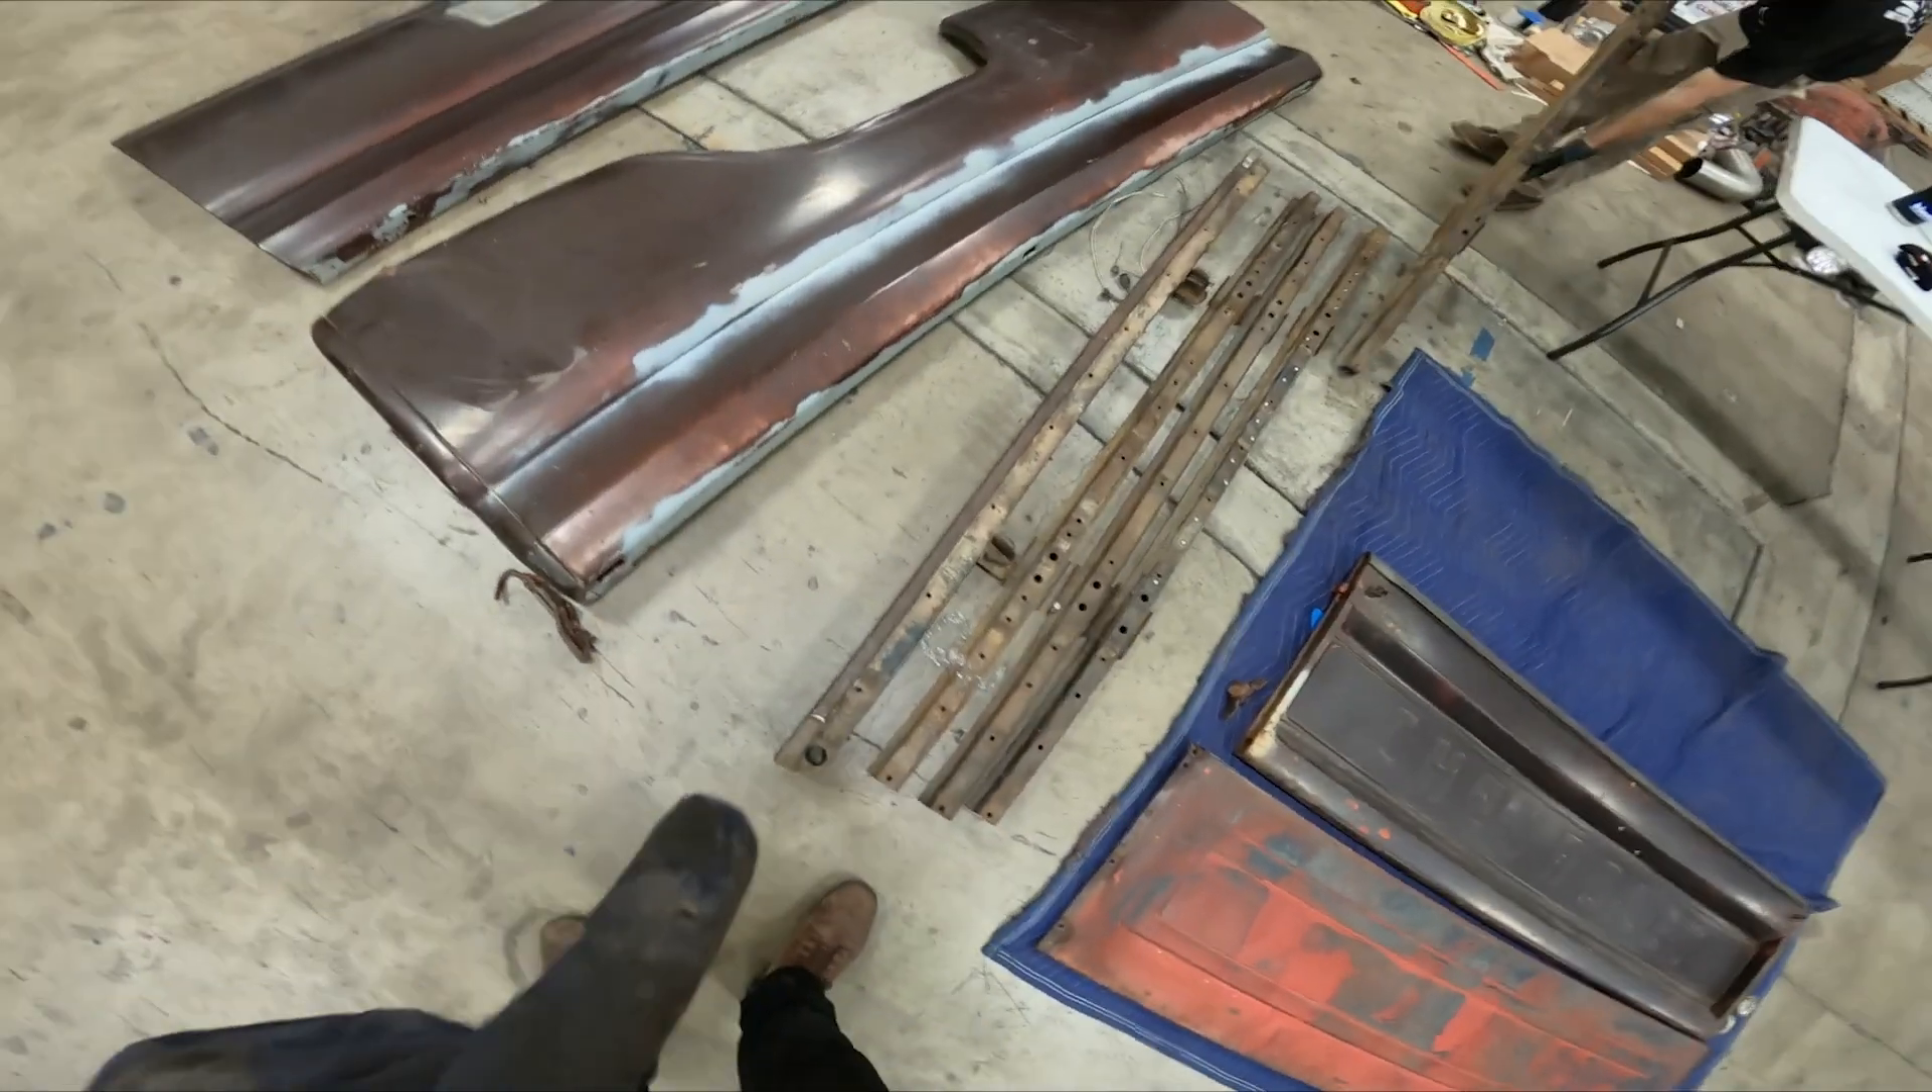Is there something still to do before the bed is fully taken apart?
No.